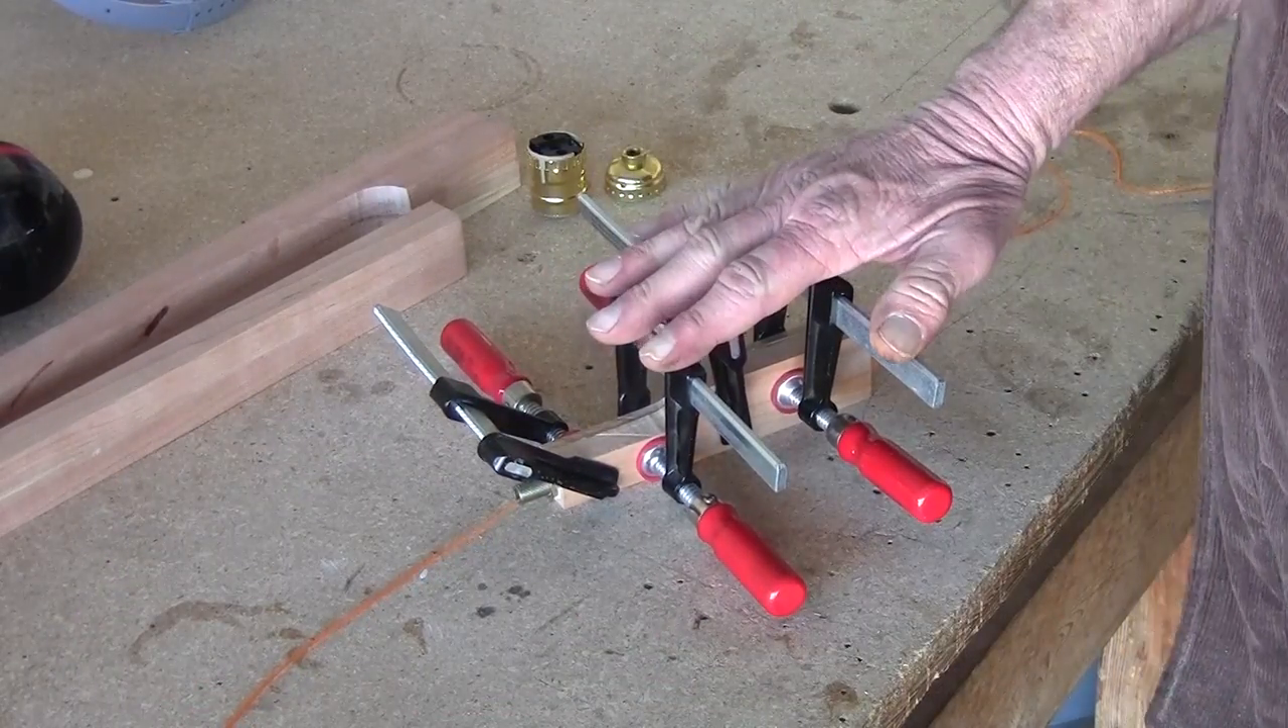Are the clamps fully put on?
Yes.